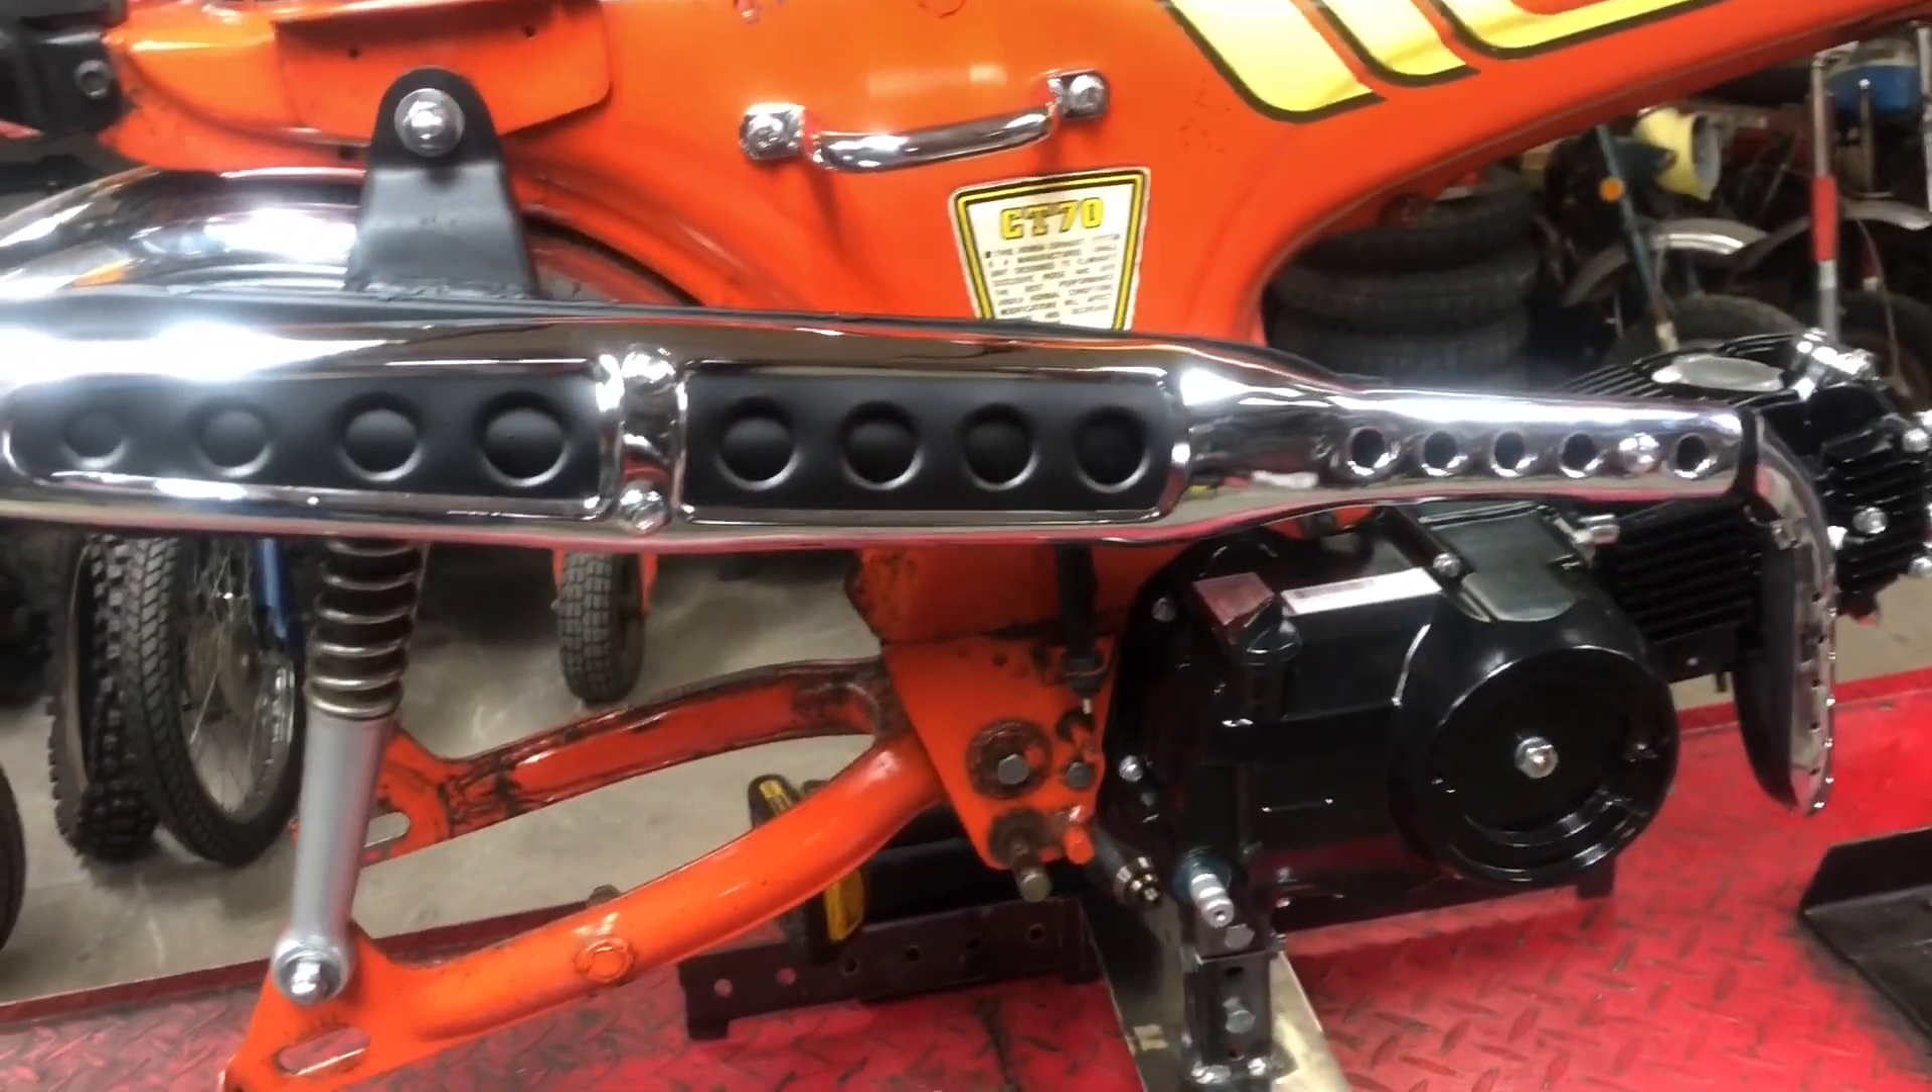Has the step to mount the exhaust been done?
Yes.